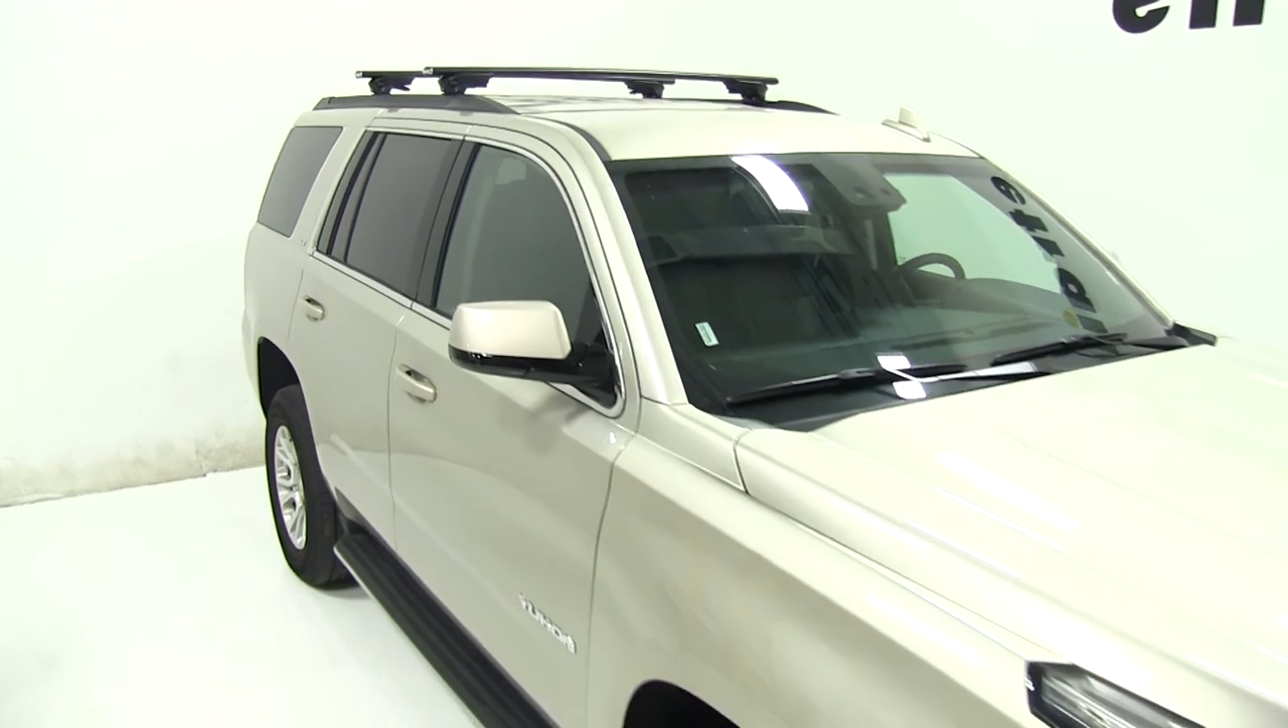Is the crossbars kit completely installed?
Yes.